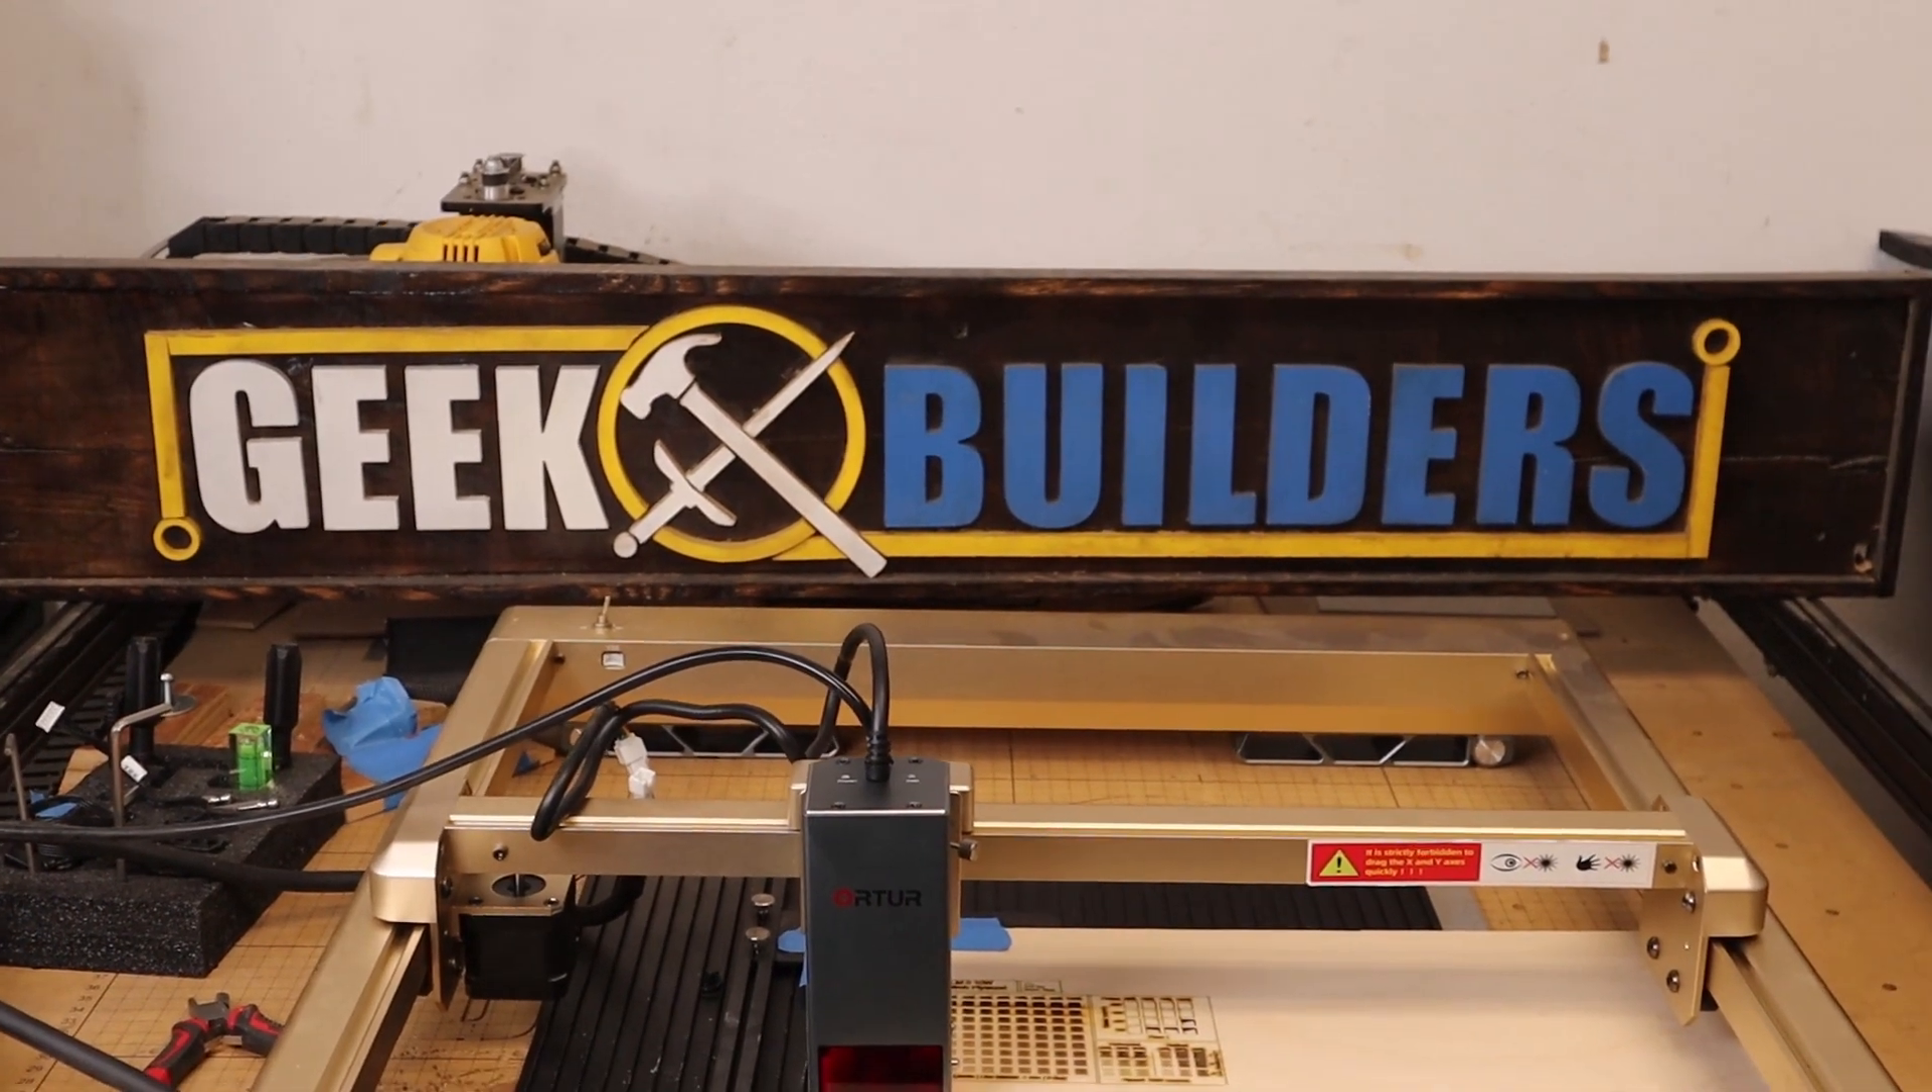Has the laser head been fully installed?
Yes.